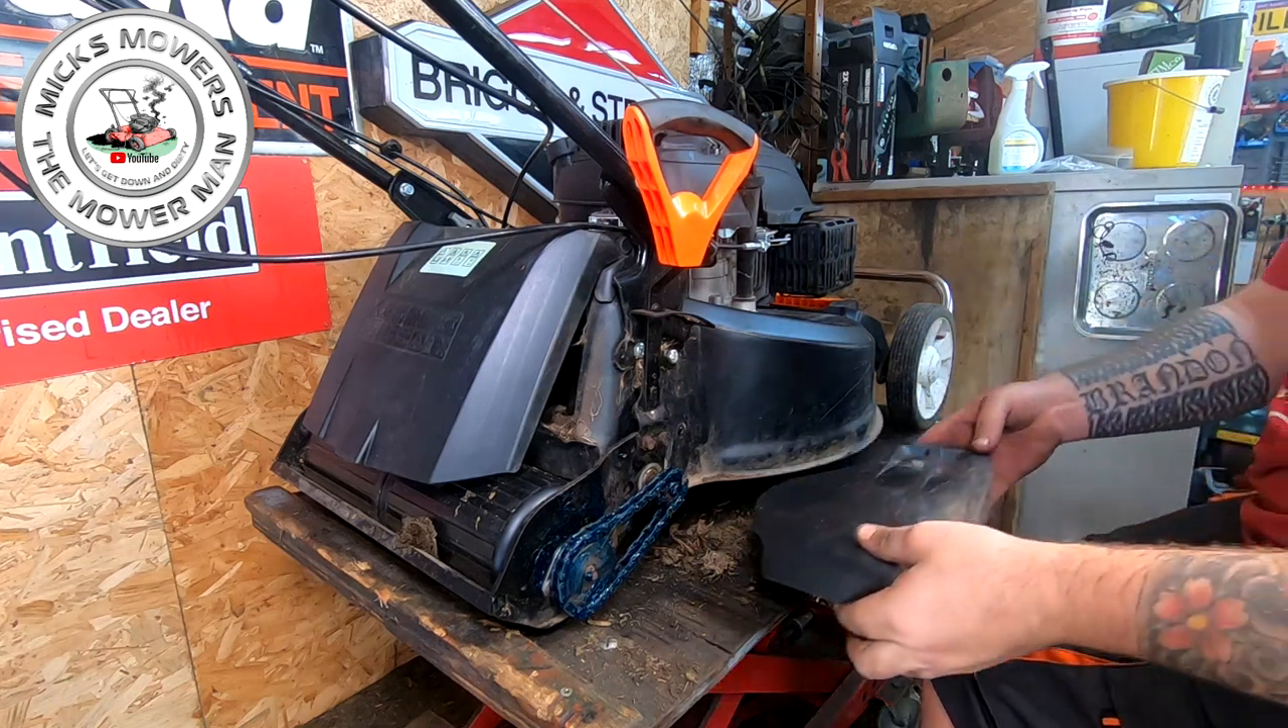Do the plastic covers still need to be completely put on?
Yes.